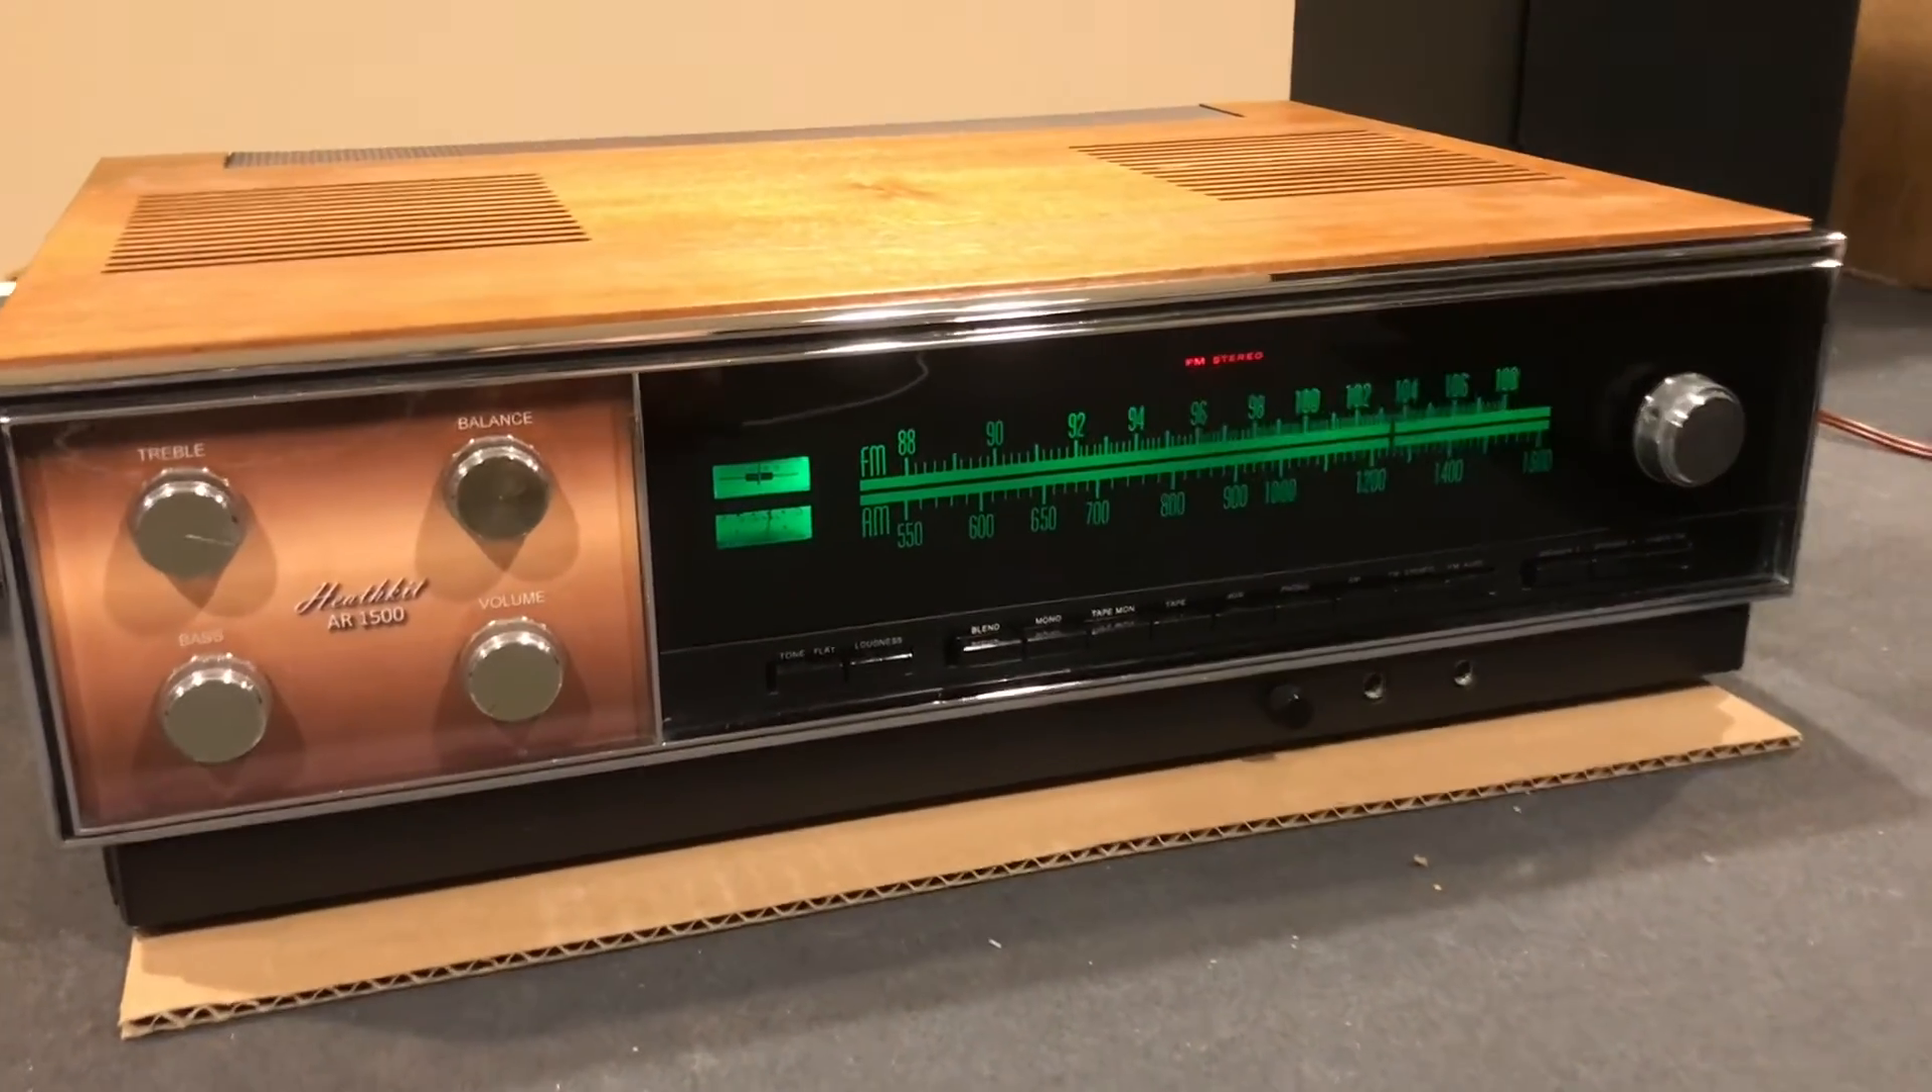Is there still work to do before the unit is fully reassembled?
No.